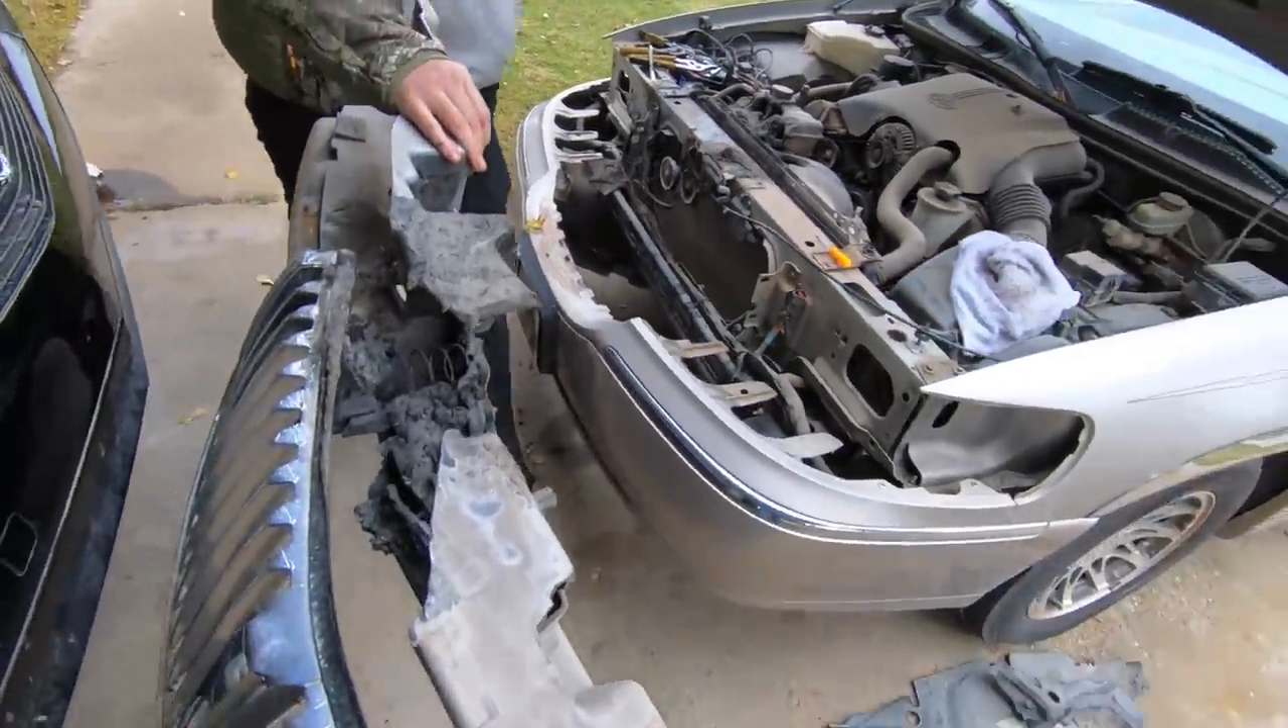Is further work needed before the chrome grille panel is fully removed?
No.